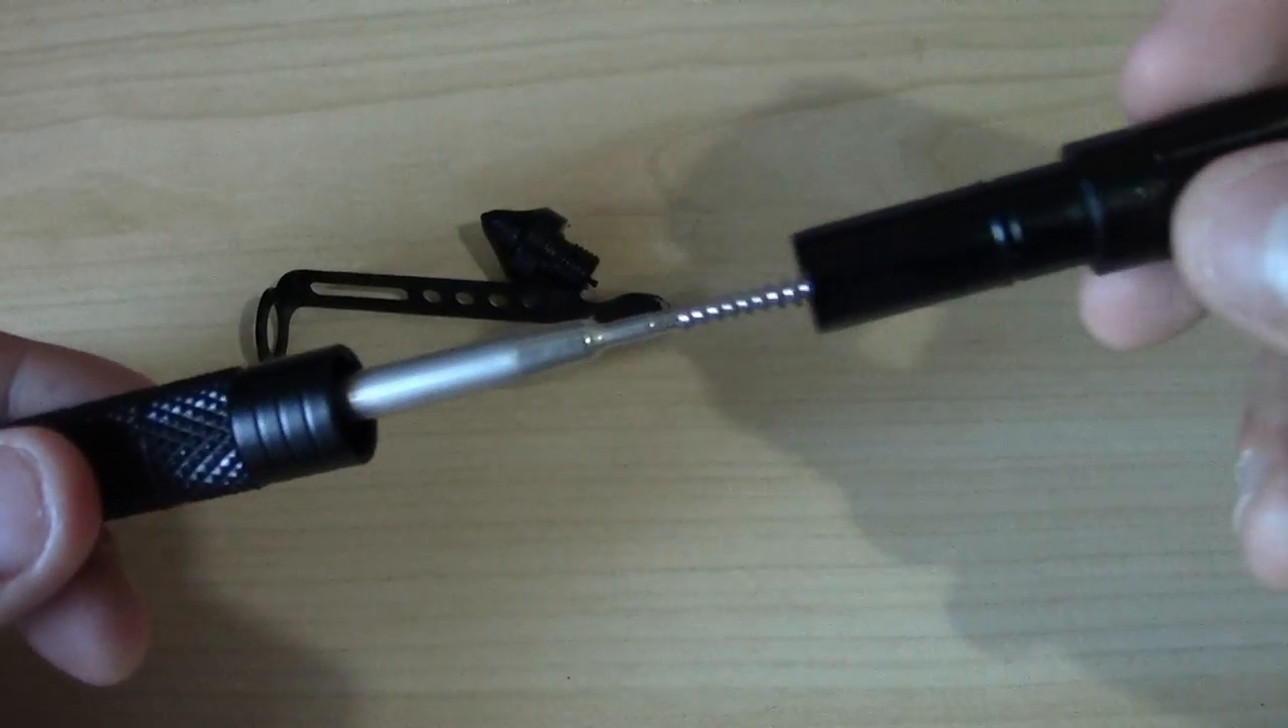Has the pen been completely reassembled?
No.